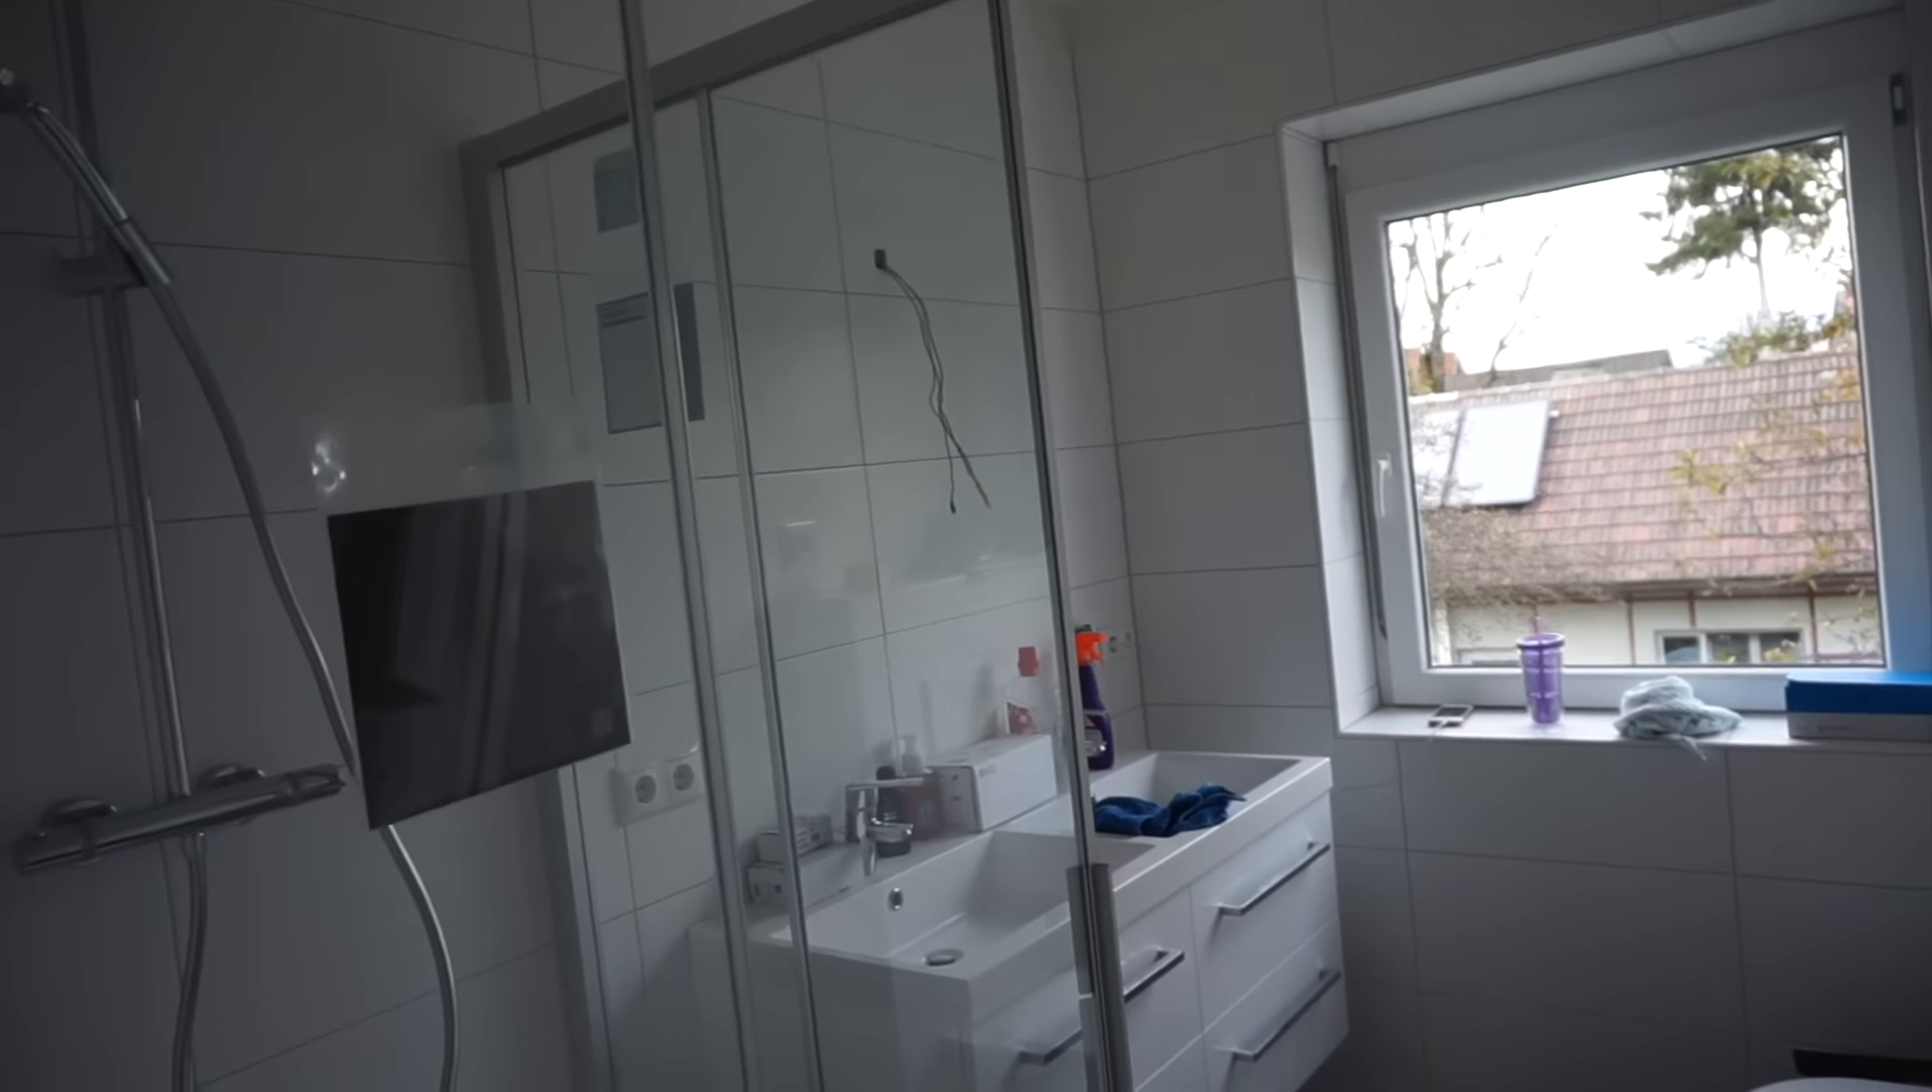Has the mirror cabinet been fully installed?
No.